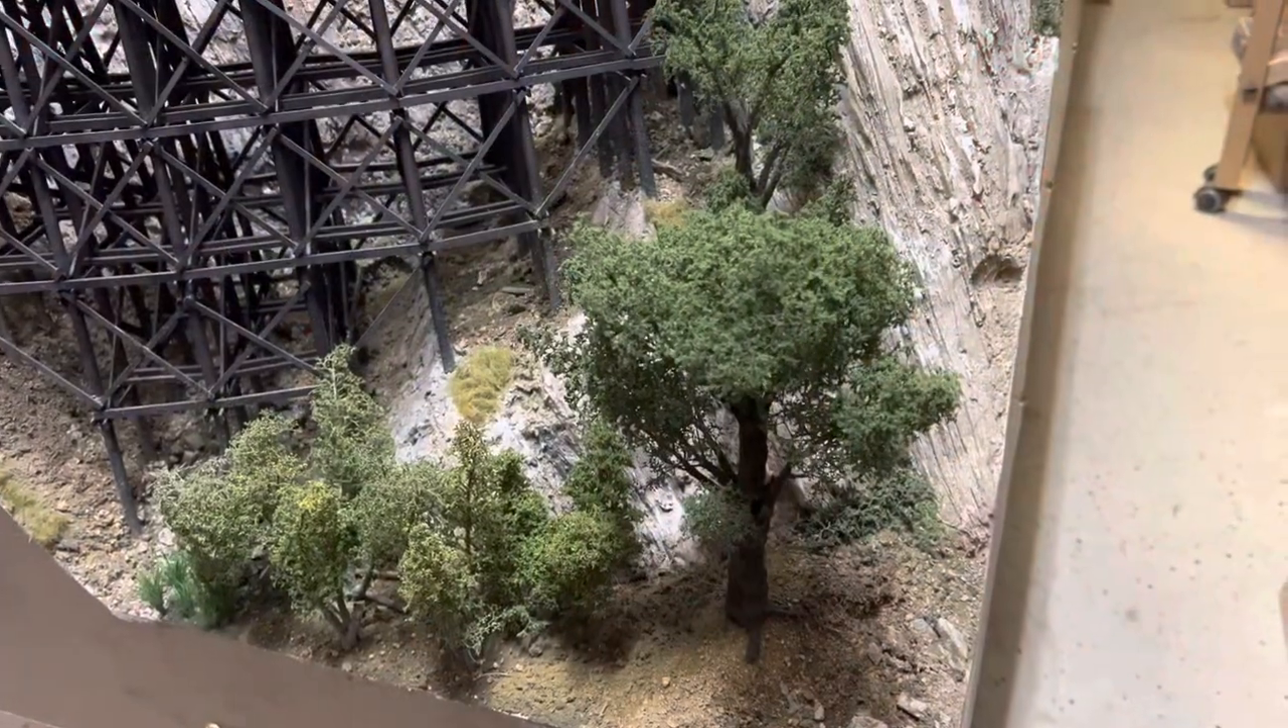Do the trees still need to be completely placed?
No.